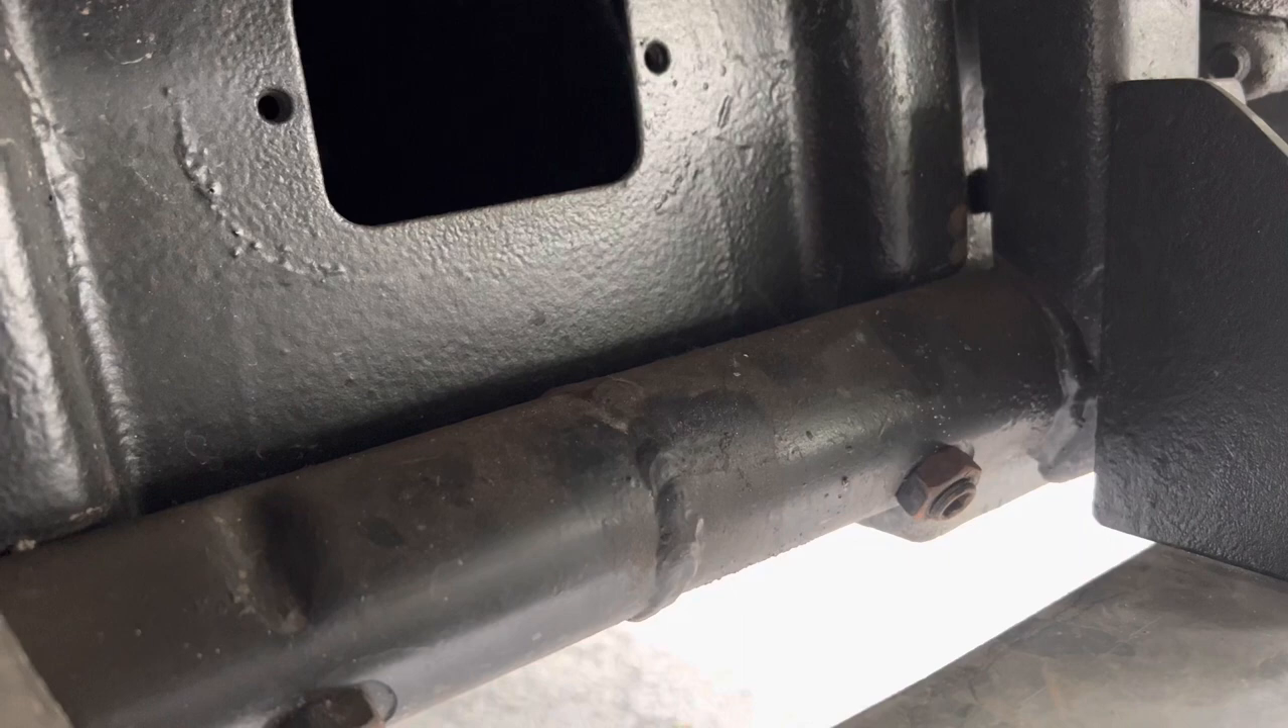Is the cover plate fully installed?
No.